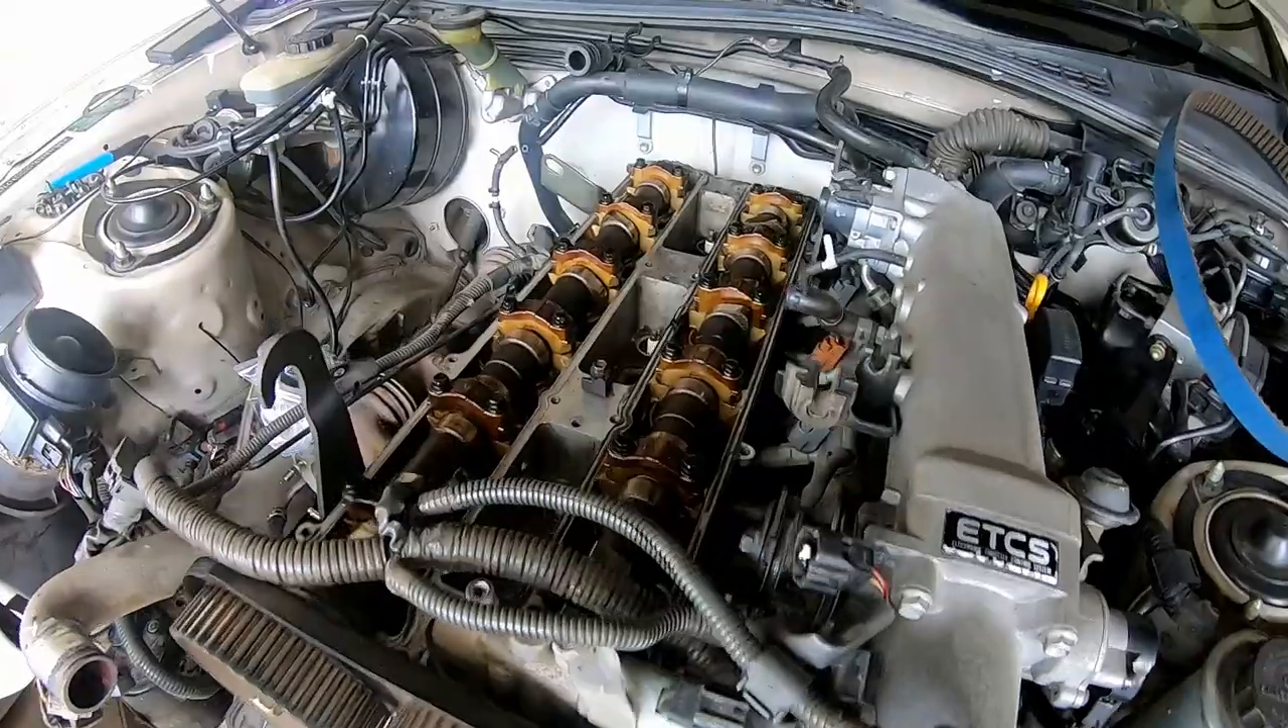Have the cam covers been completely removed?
Yes.